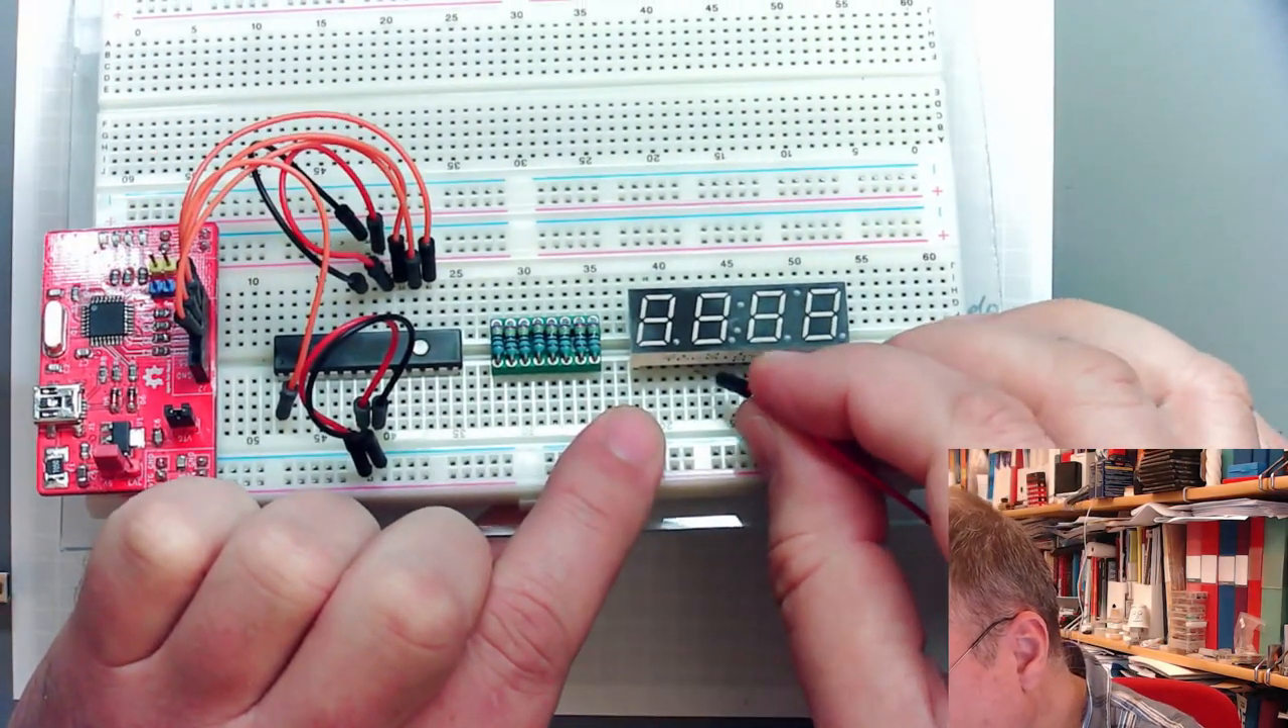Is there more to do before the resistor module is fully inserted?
No.